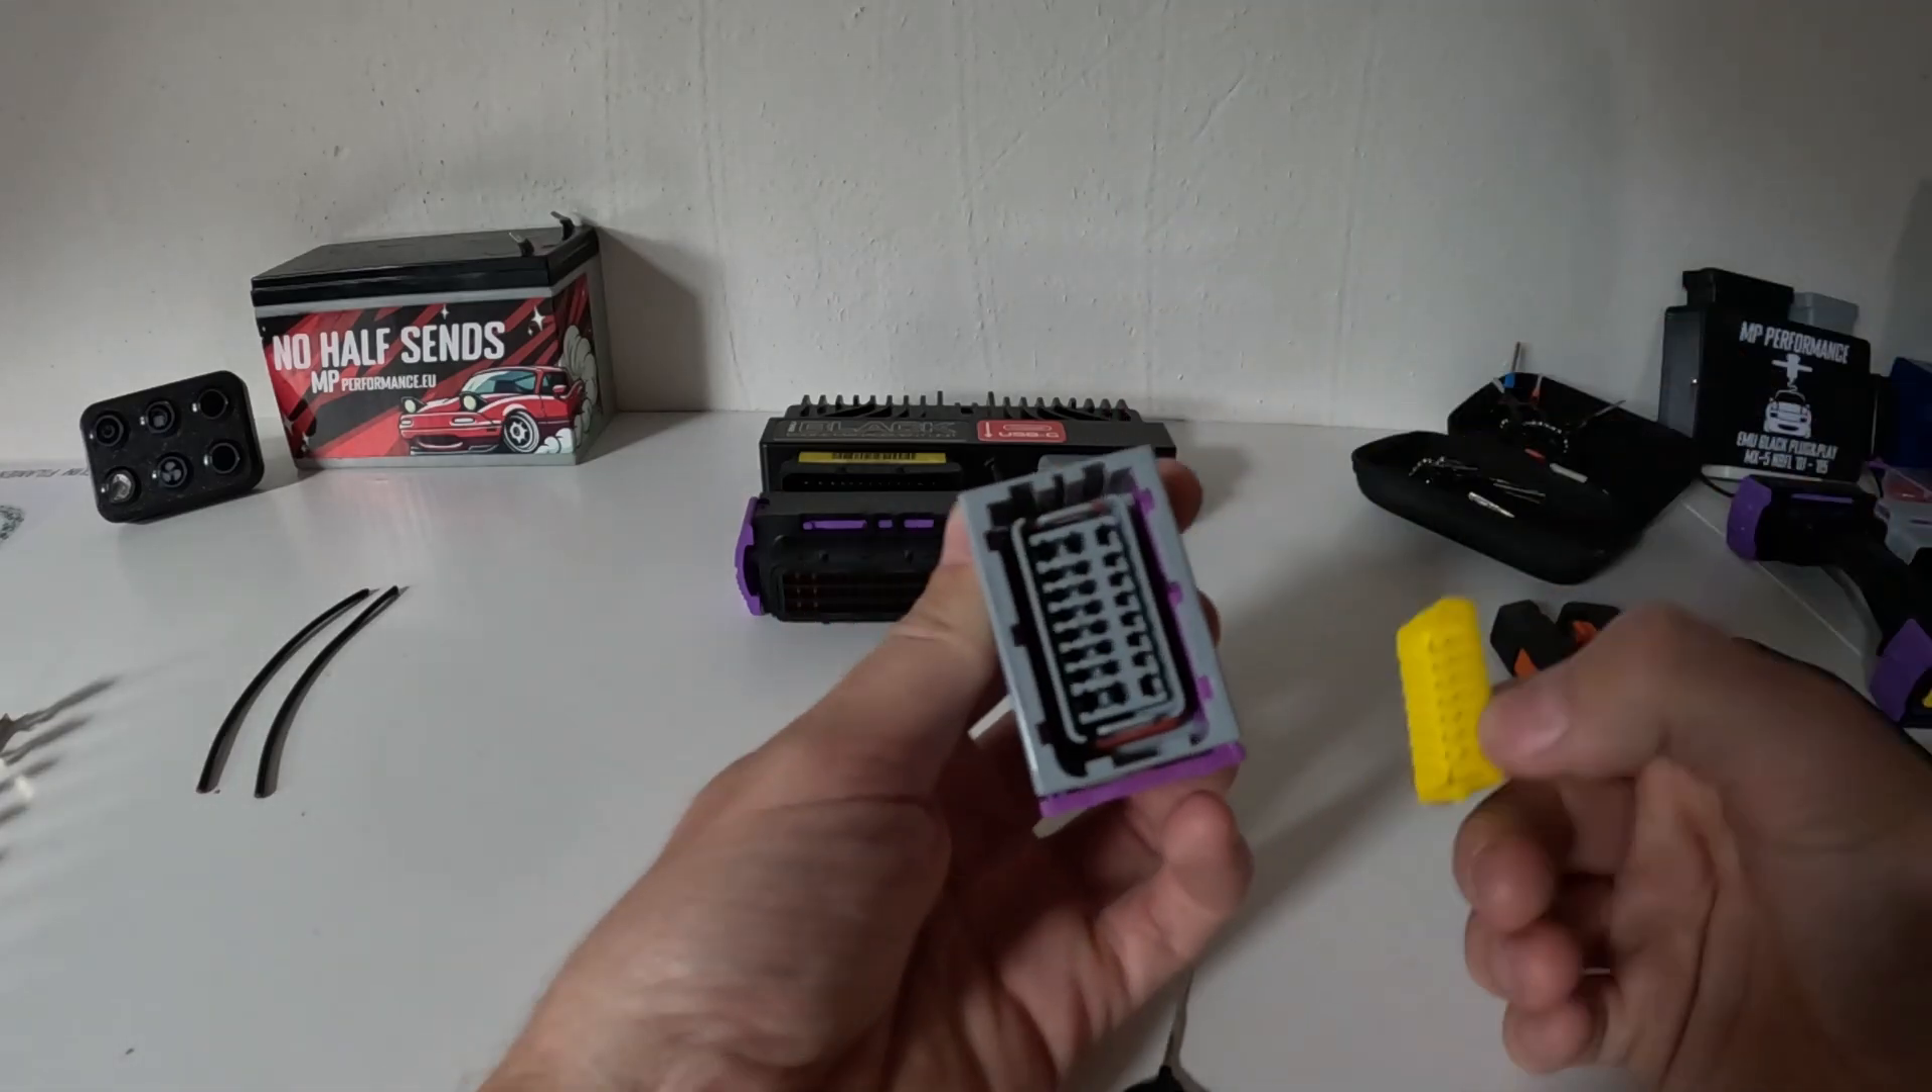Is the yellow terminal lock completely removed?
Yes.